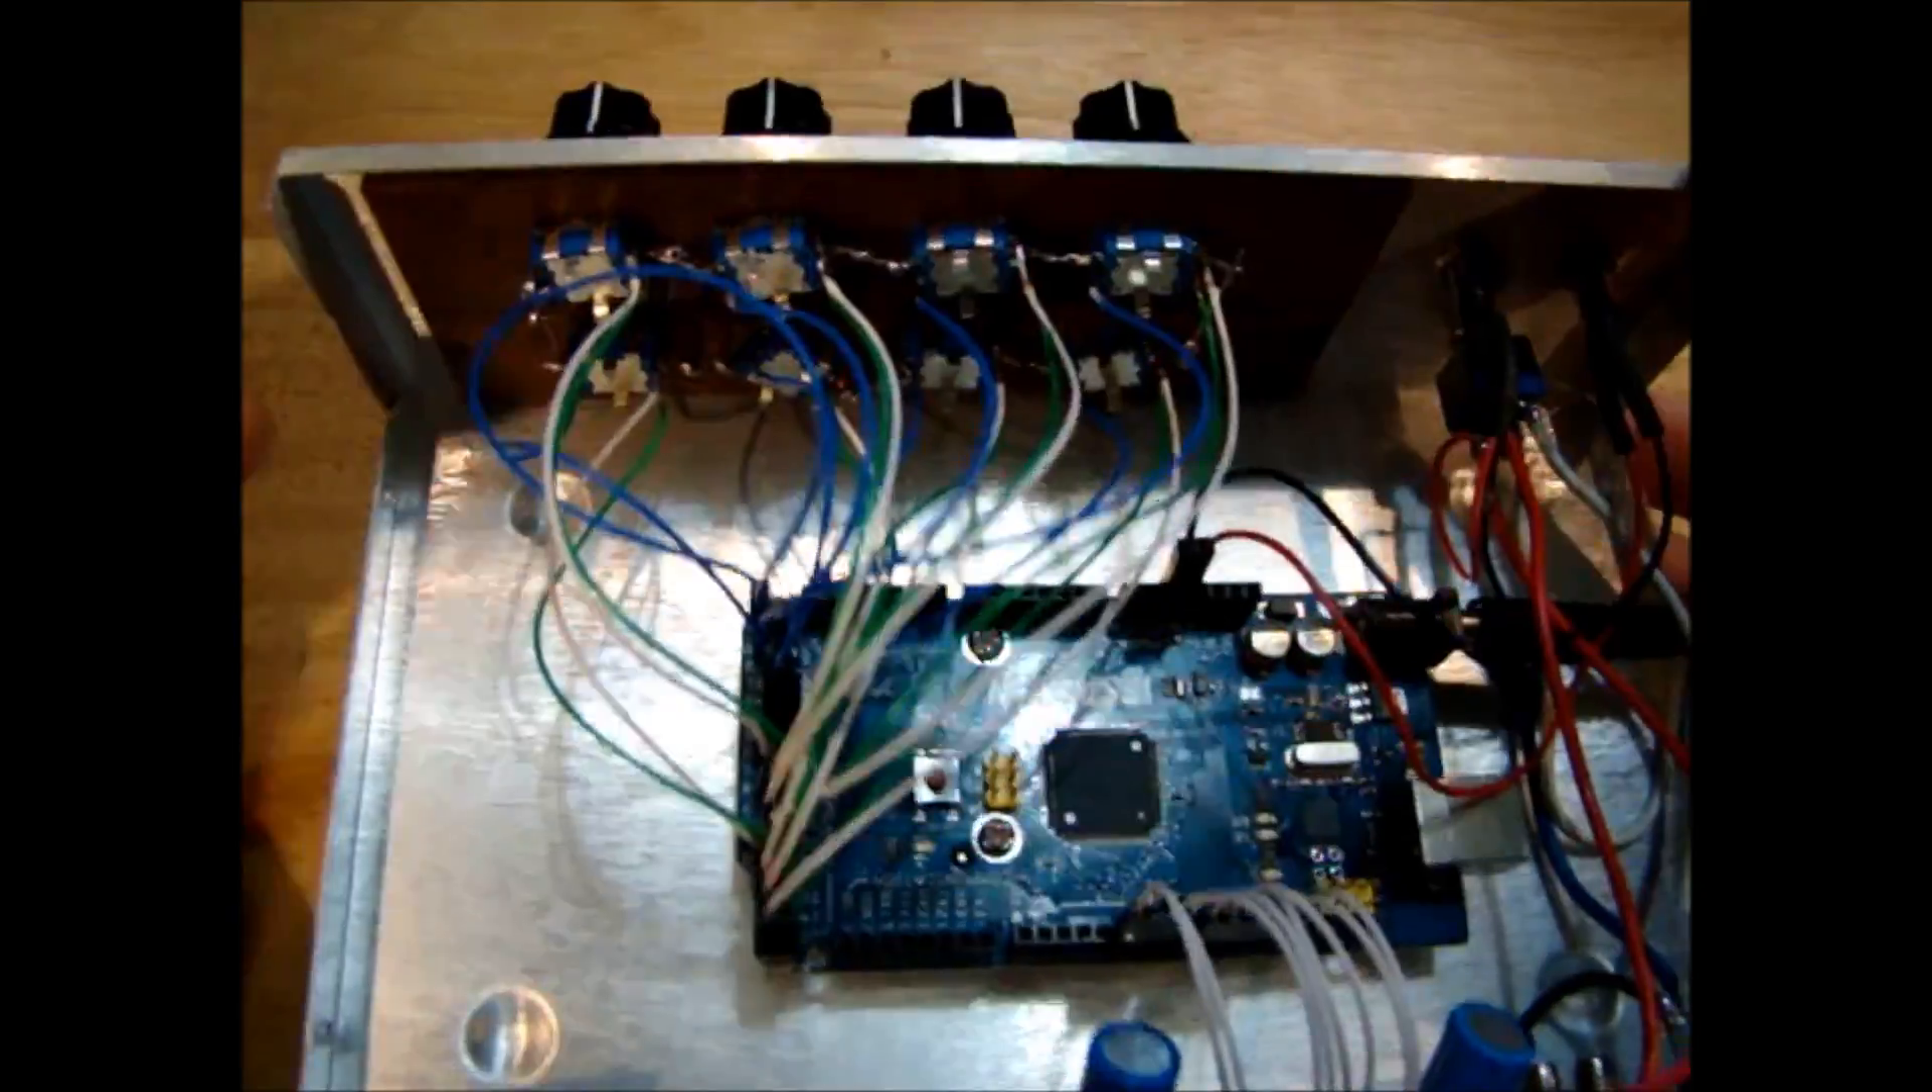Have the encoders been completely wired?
Yes.